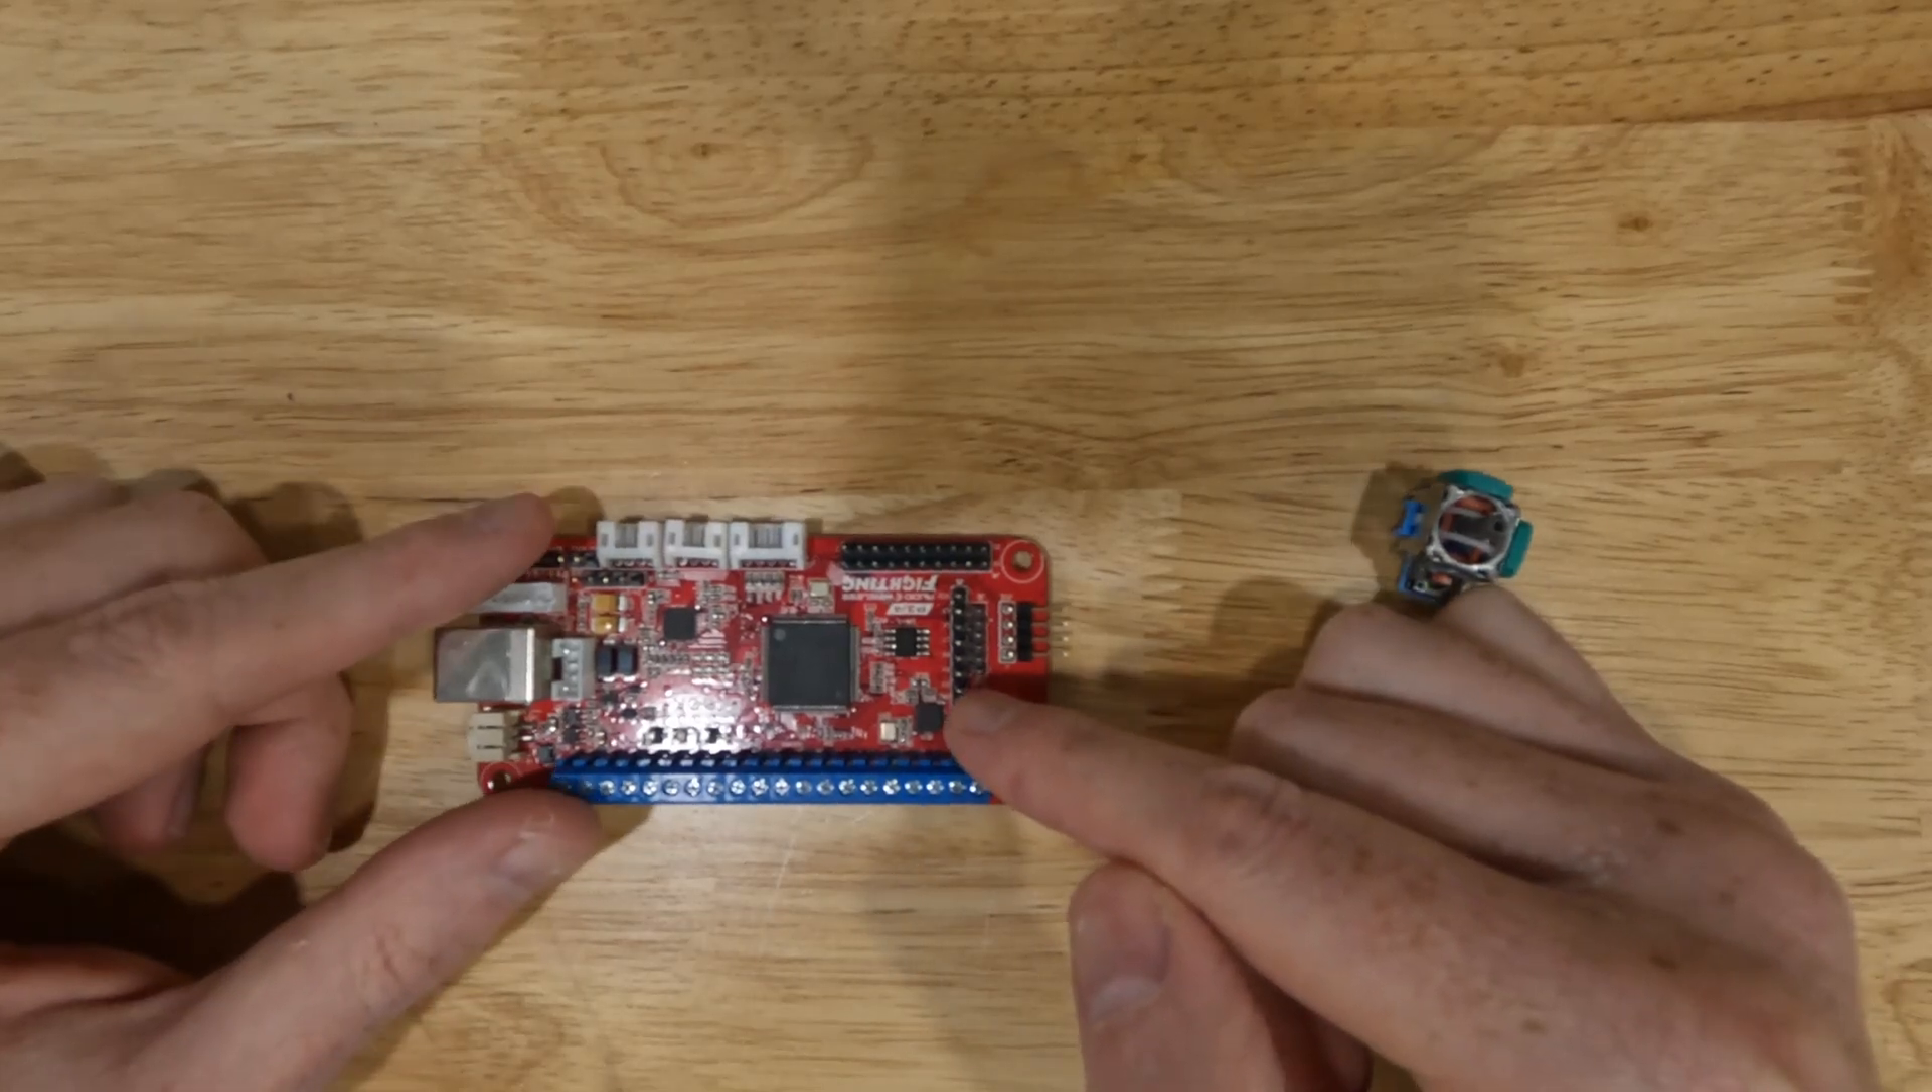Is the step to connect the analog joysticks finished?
No.